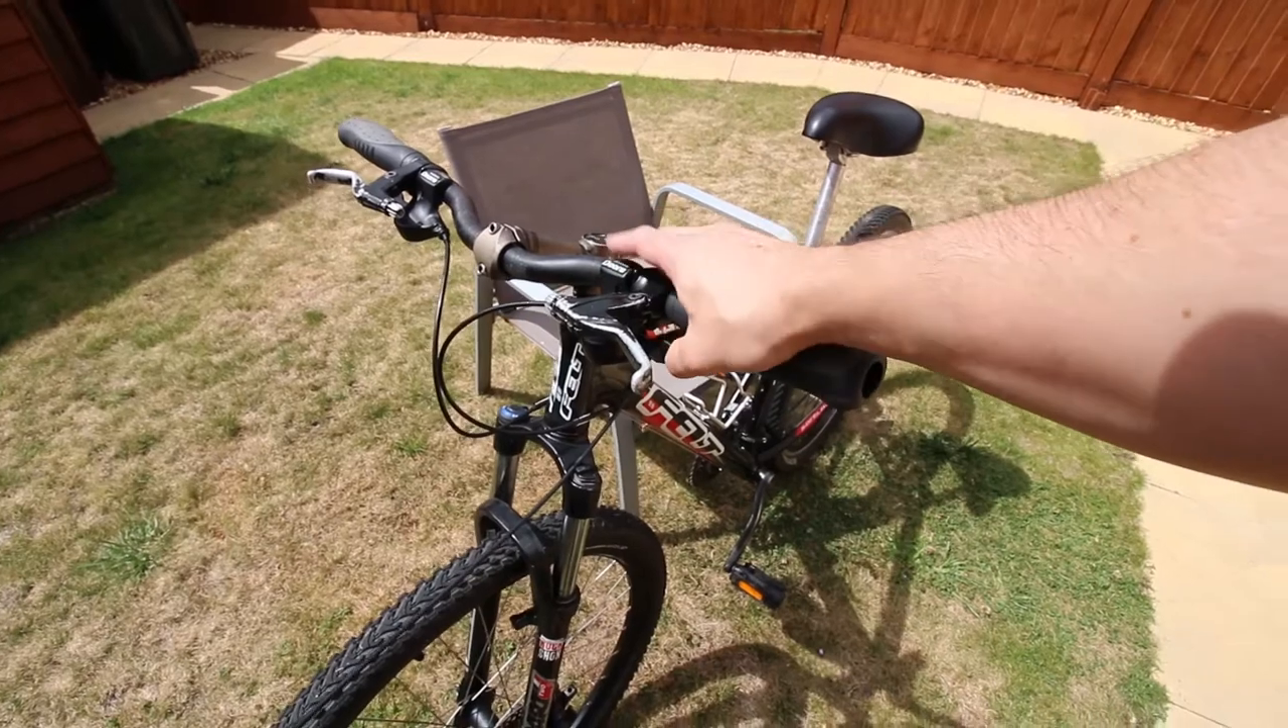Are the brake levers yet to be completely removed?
Yes.